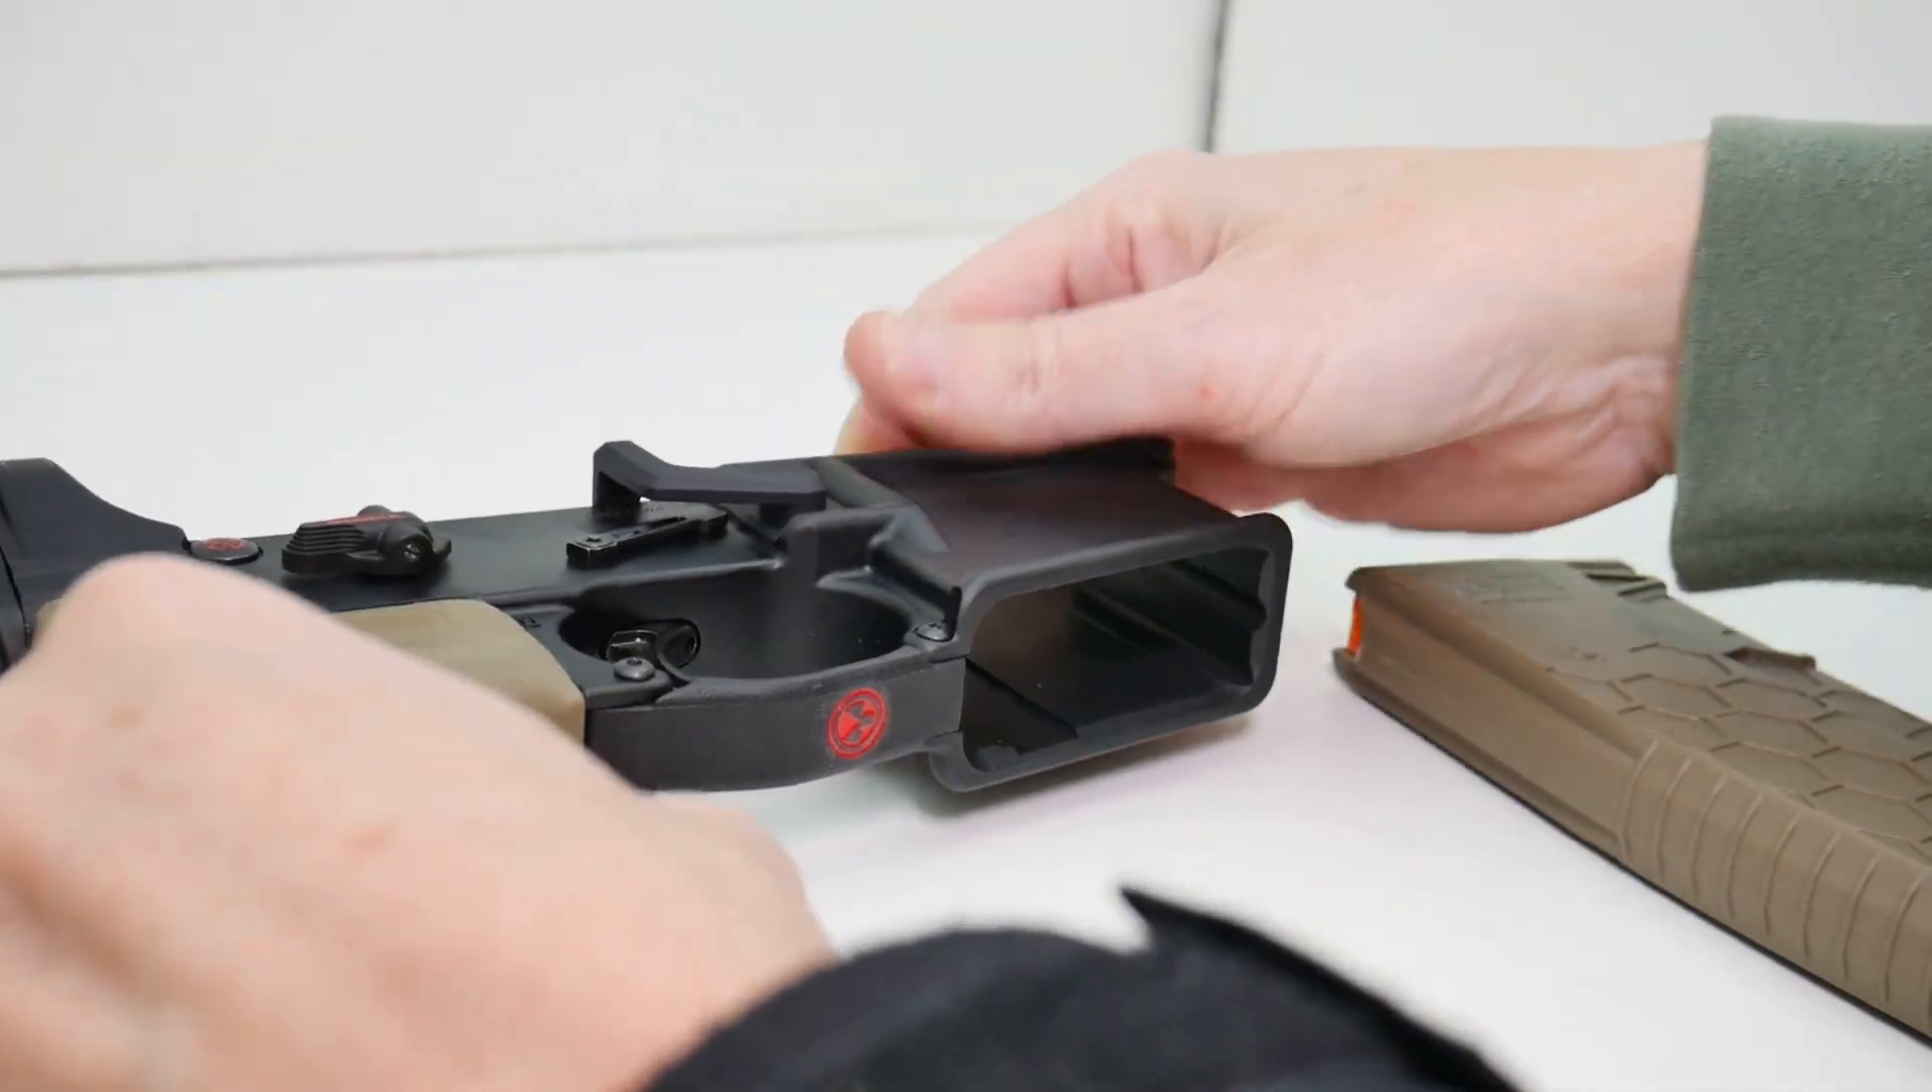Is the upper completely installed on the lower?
No.